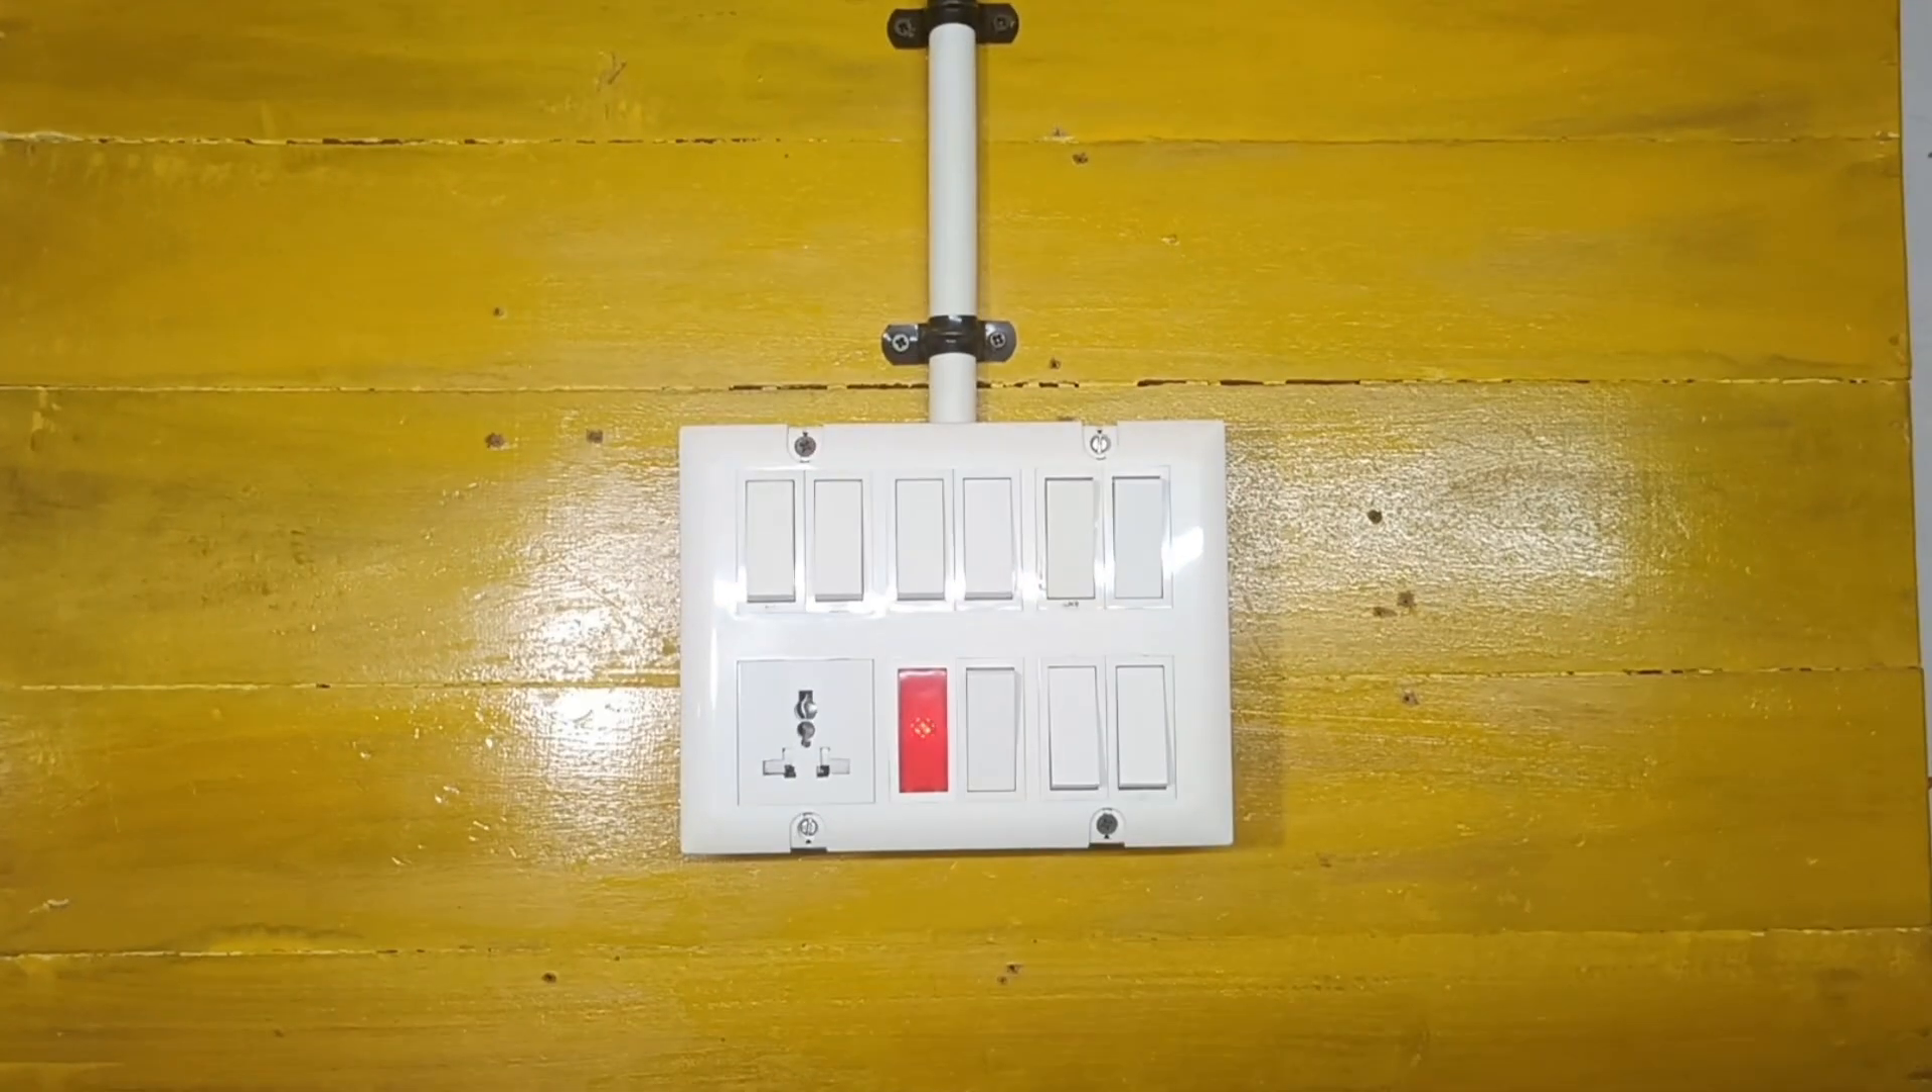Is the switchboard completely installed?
Yes.